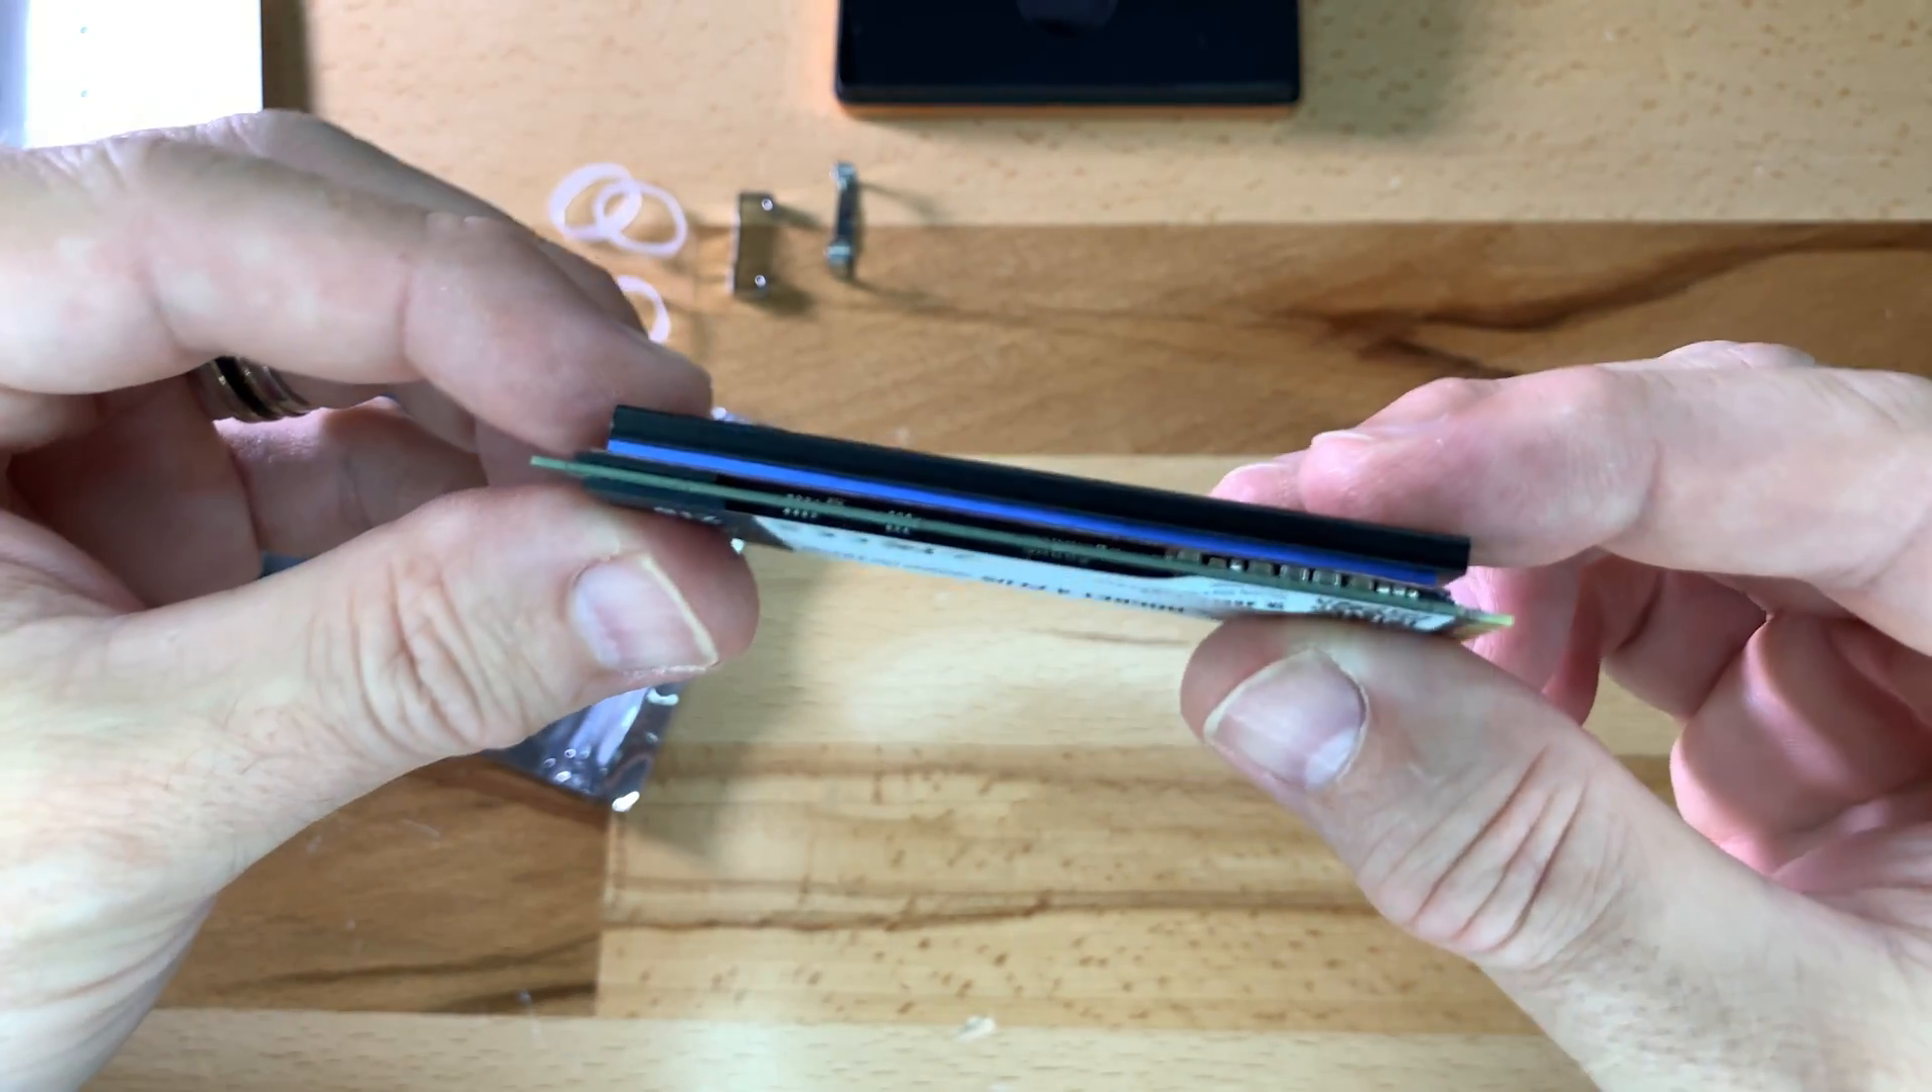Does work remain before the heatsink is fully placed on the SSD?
No.